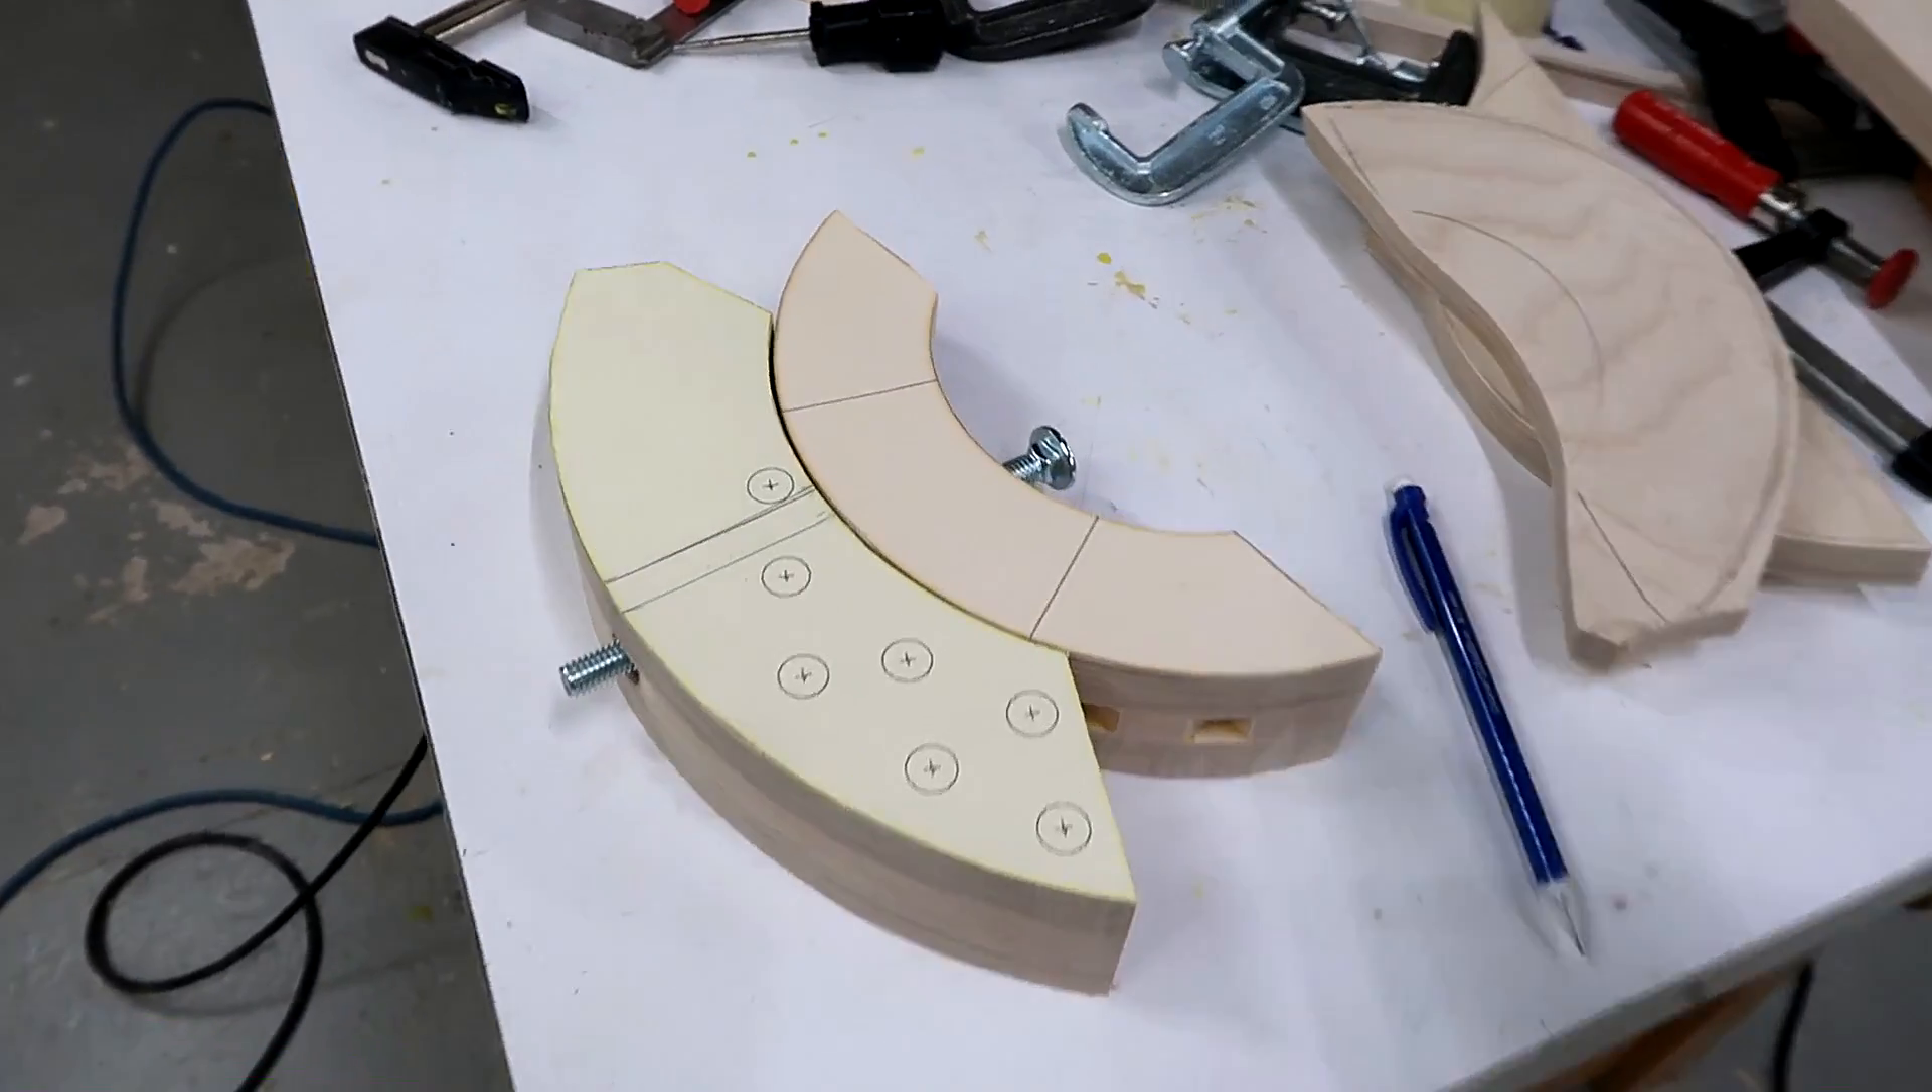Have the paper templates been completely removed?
No.